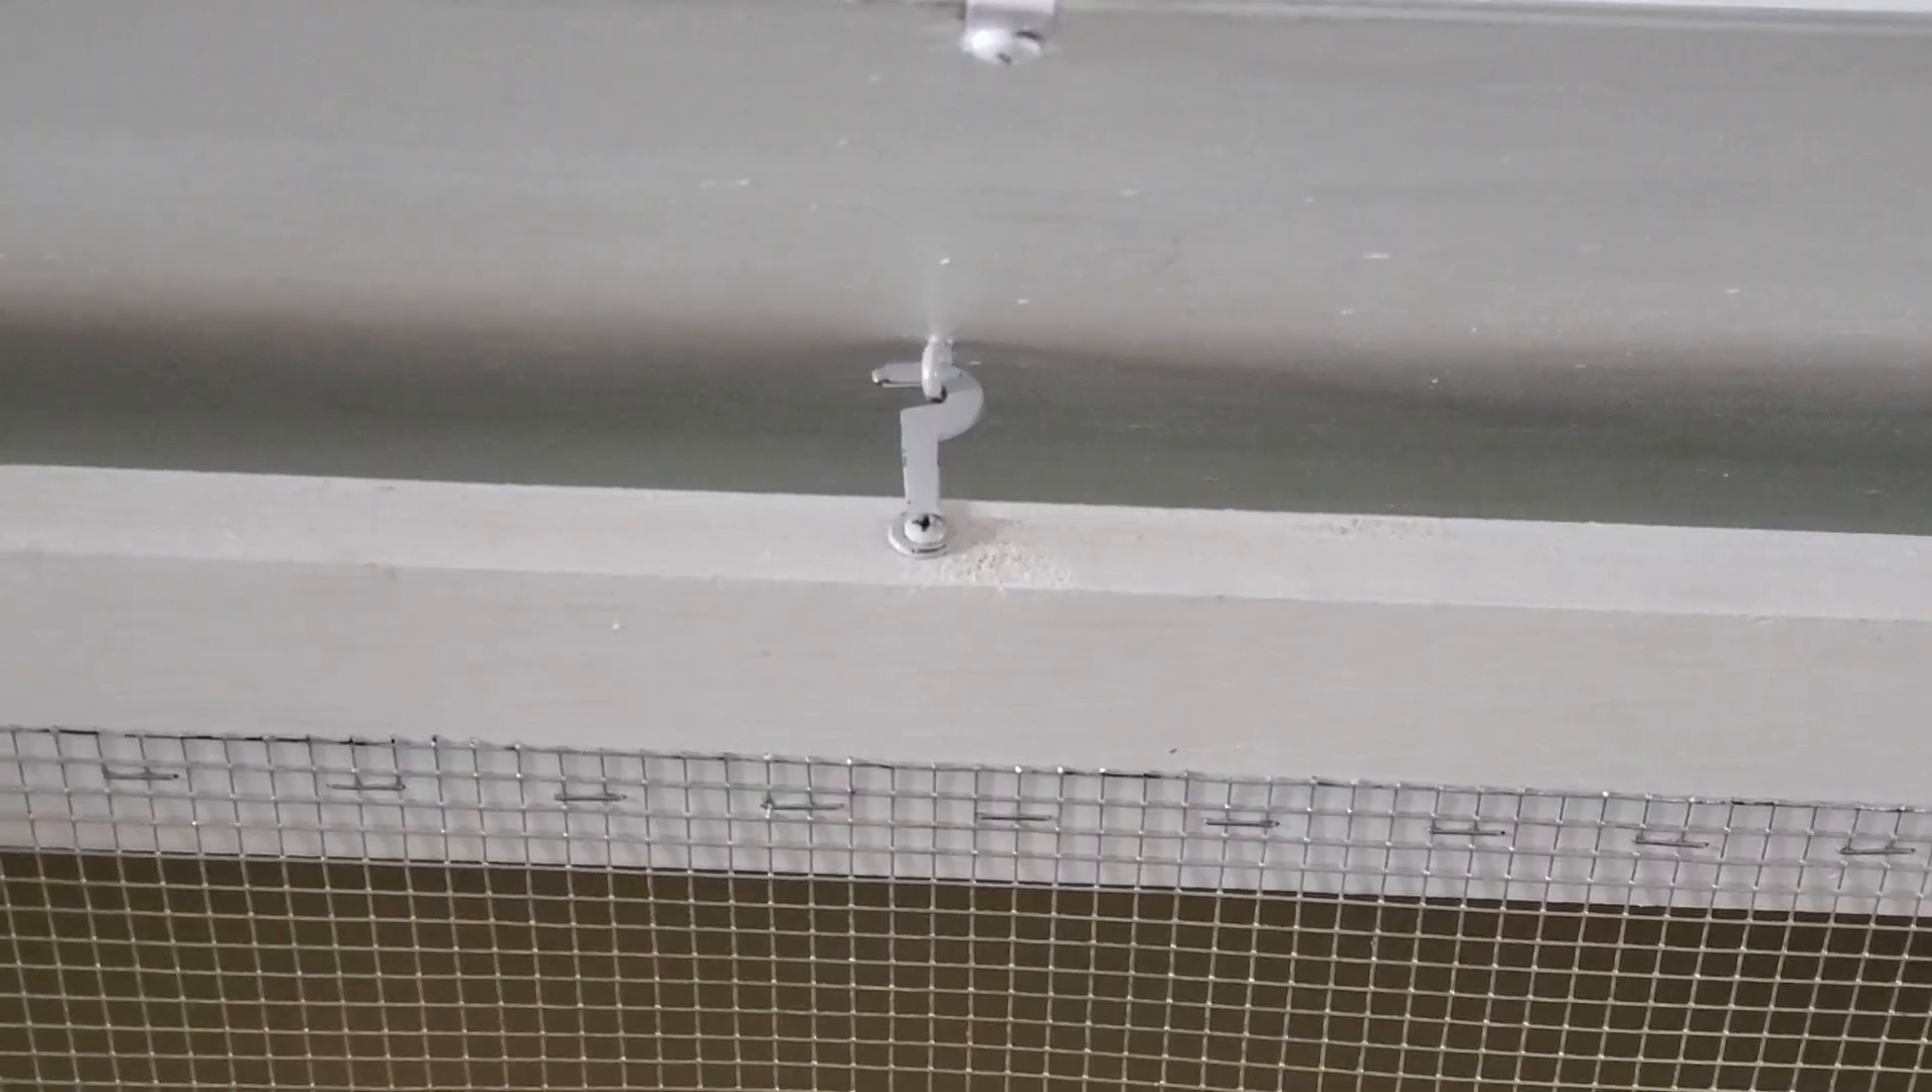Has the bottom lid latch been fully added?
Yes.